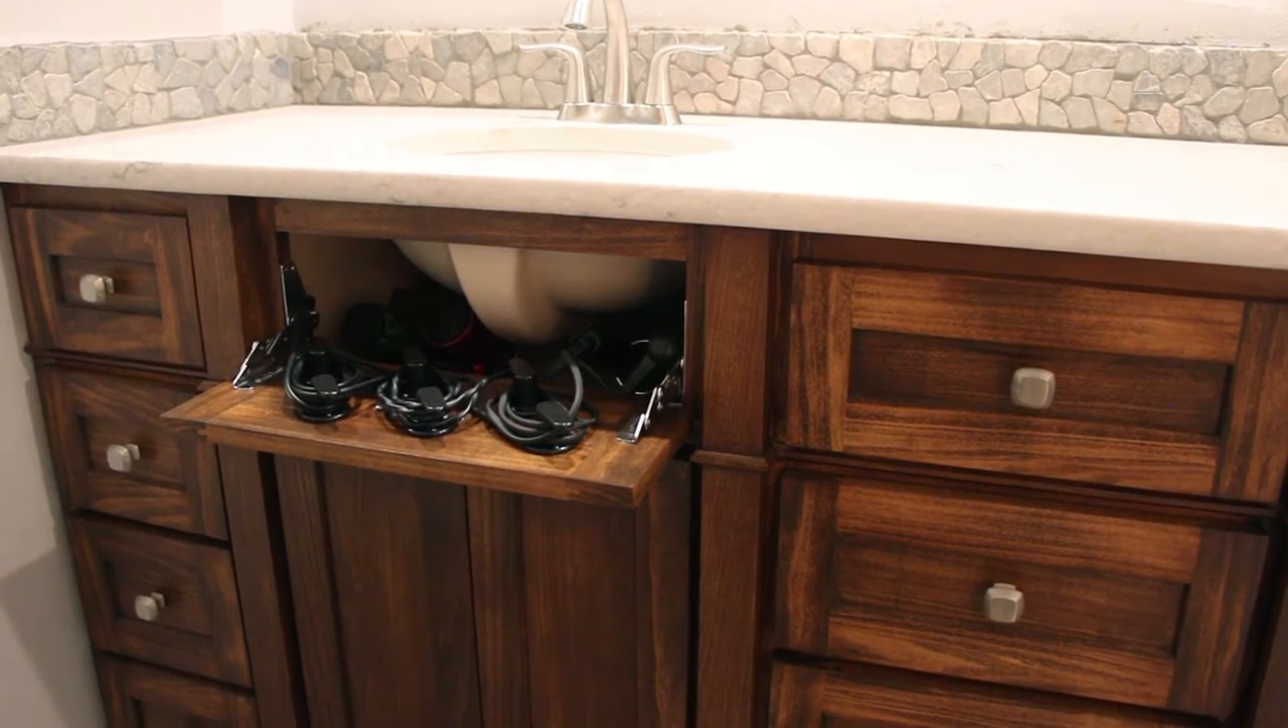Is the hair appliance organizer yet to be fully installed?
No.